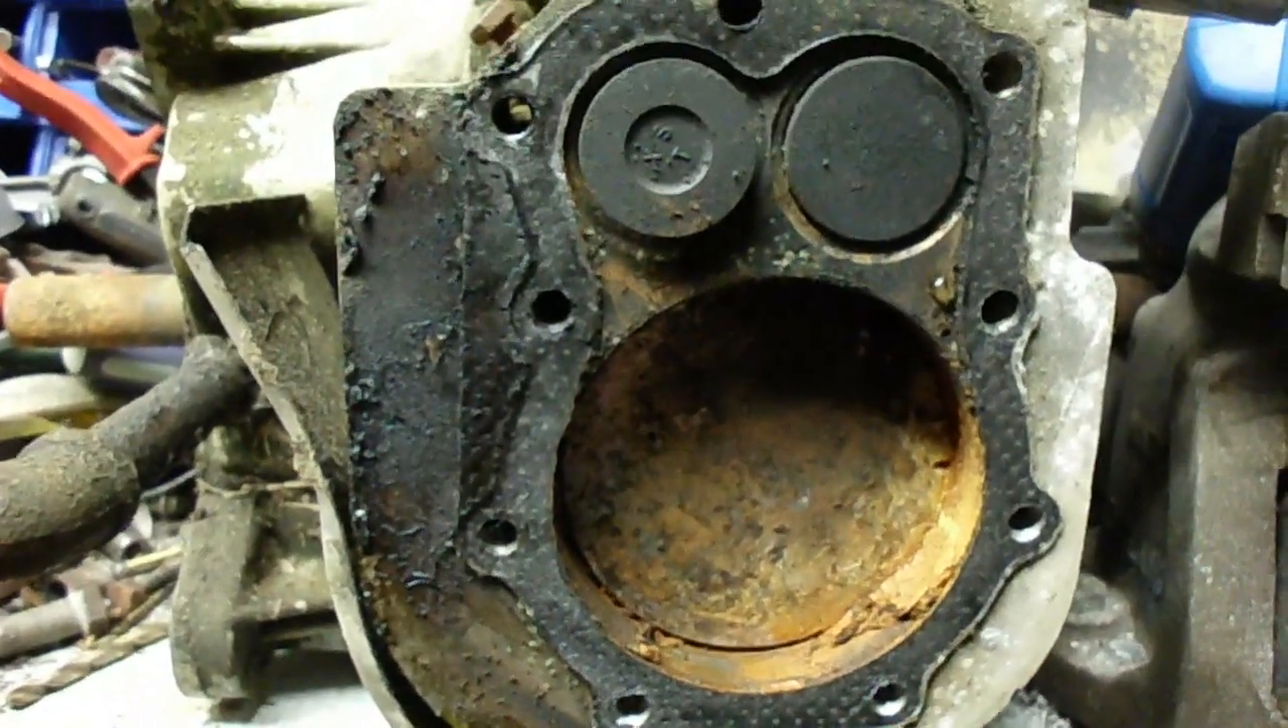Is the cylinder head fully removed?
Yes.